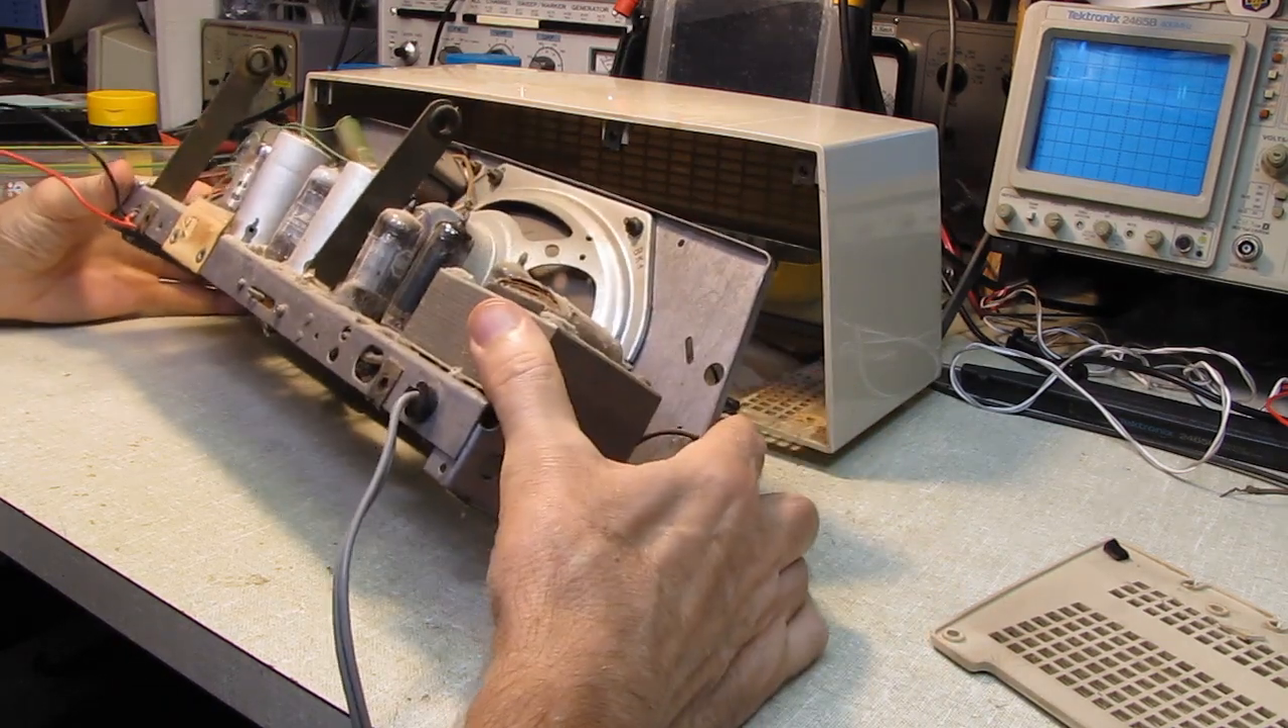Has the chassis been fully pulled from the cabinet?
Yes.